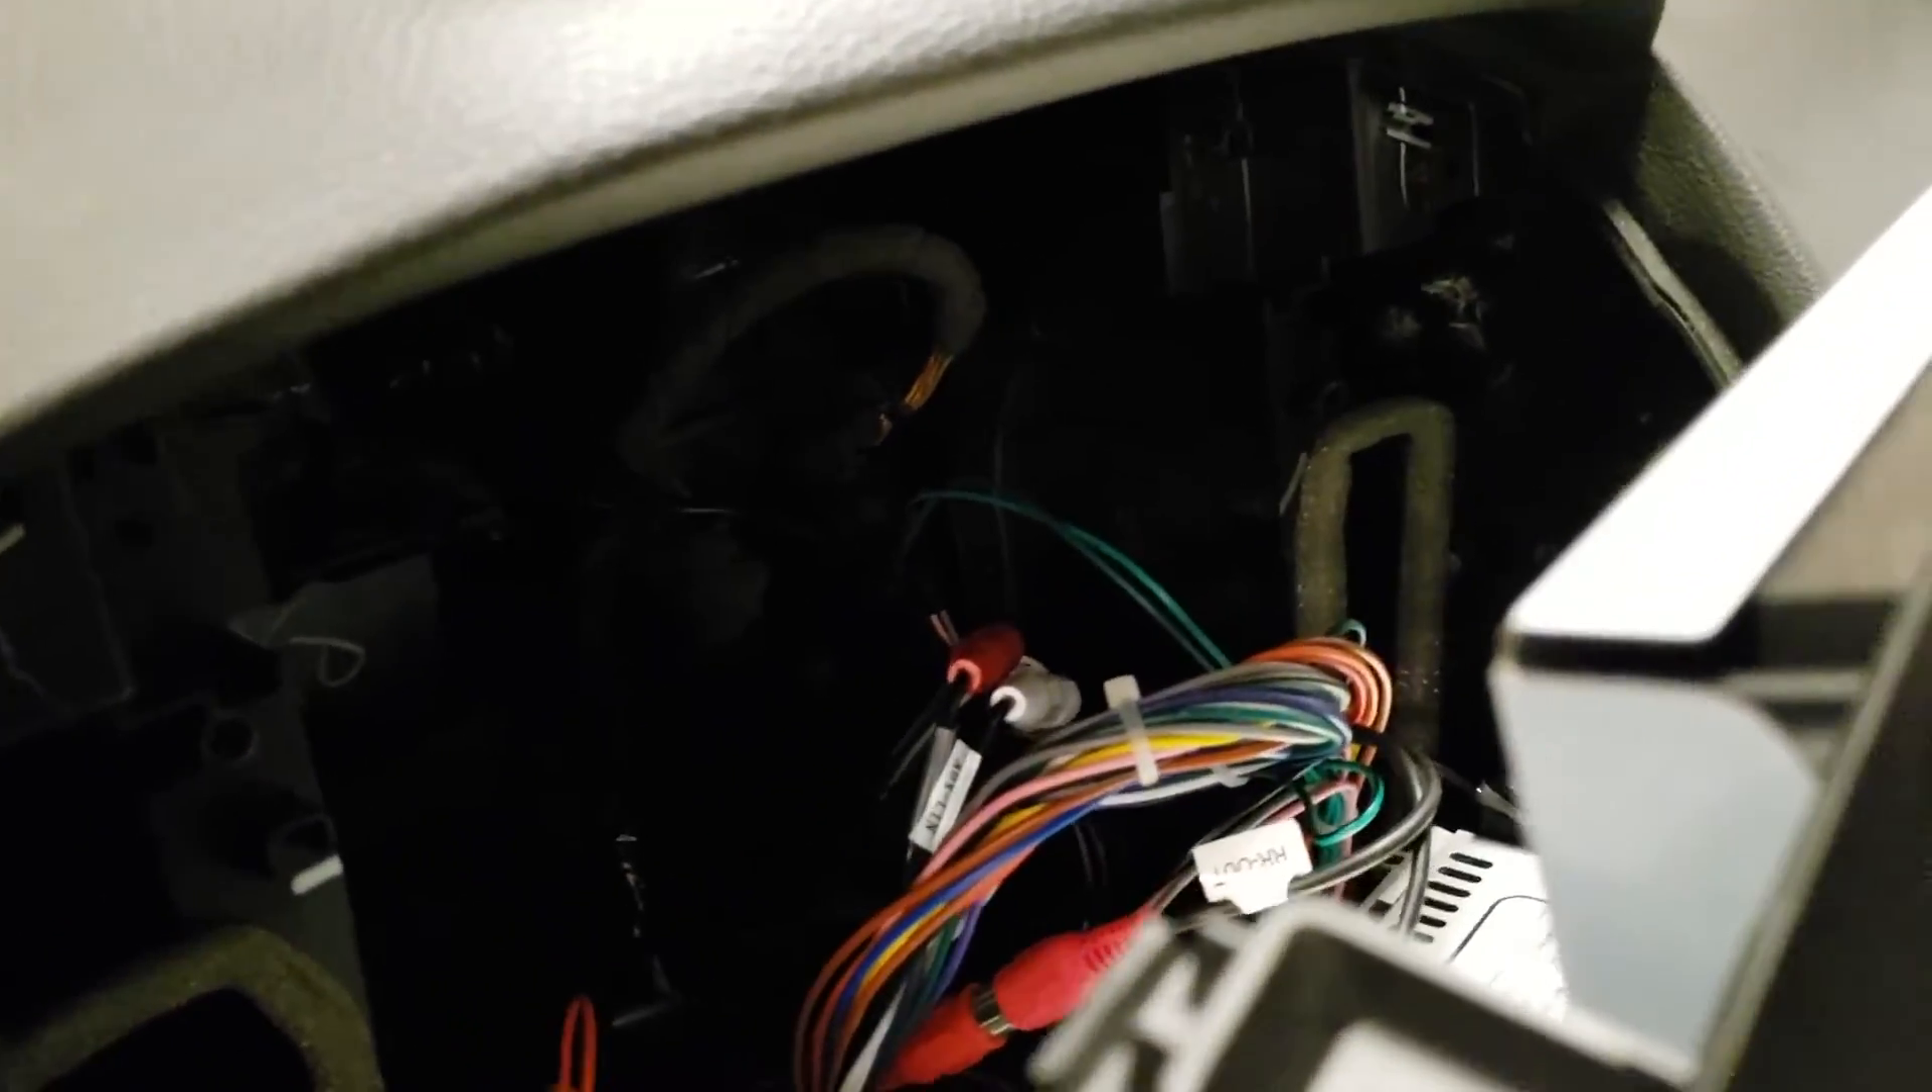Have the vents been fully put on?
No.